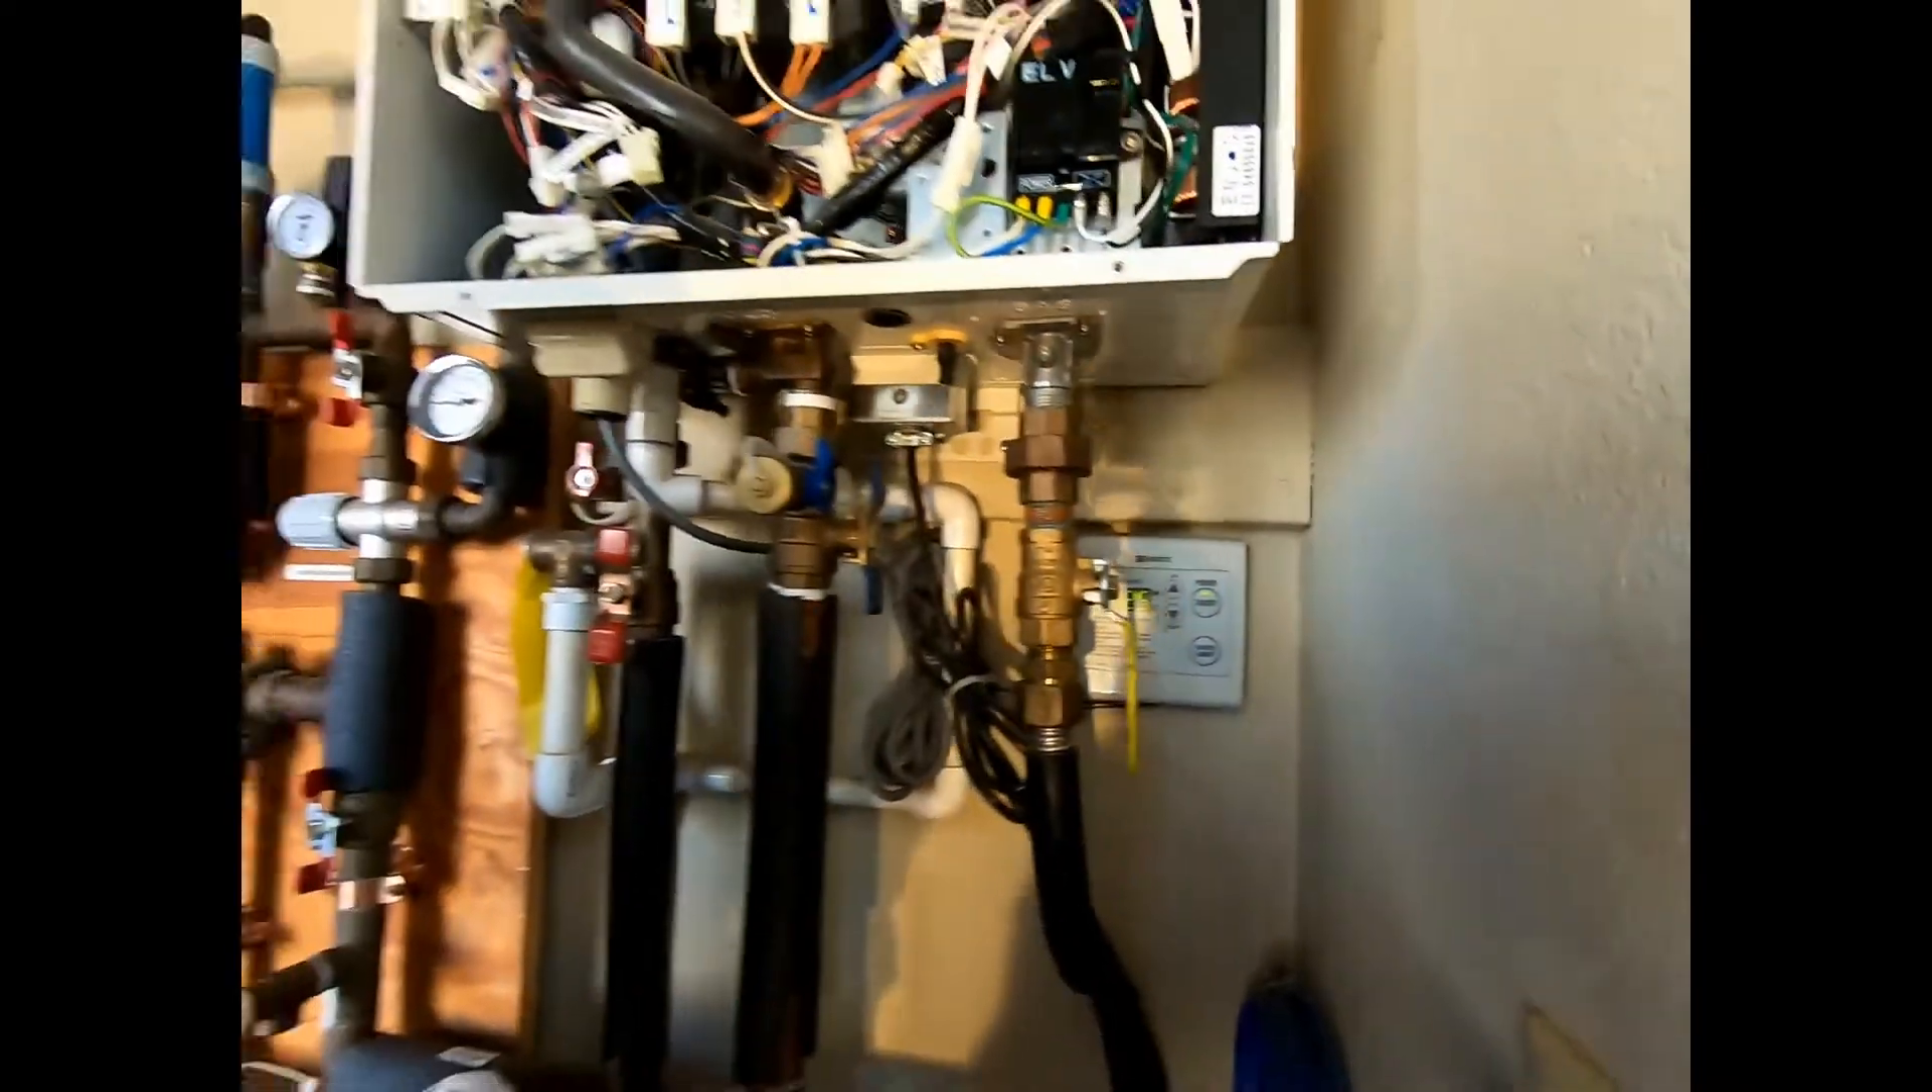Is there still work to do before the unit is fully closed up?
Yes.